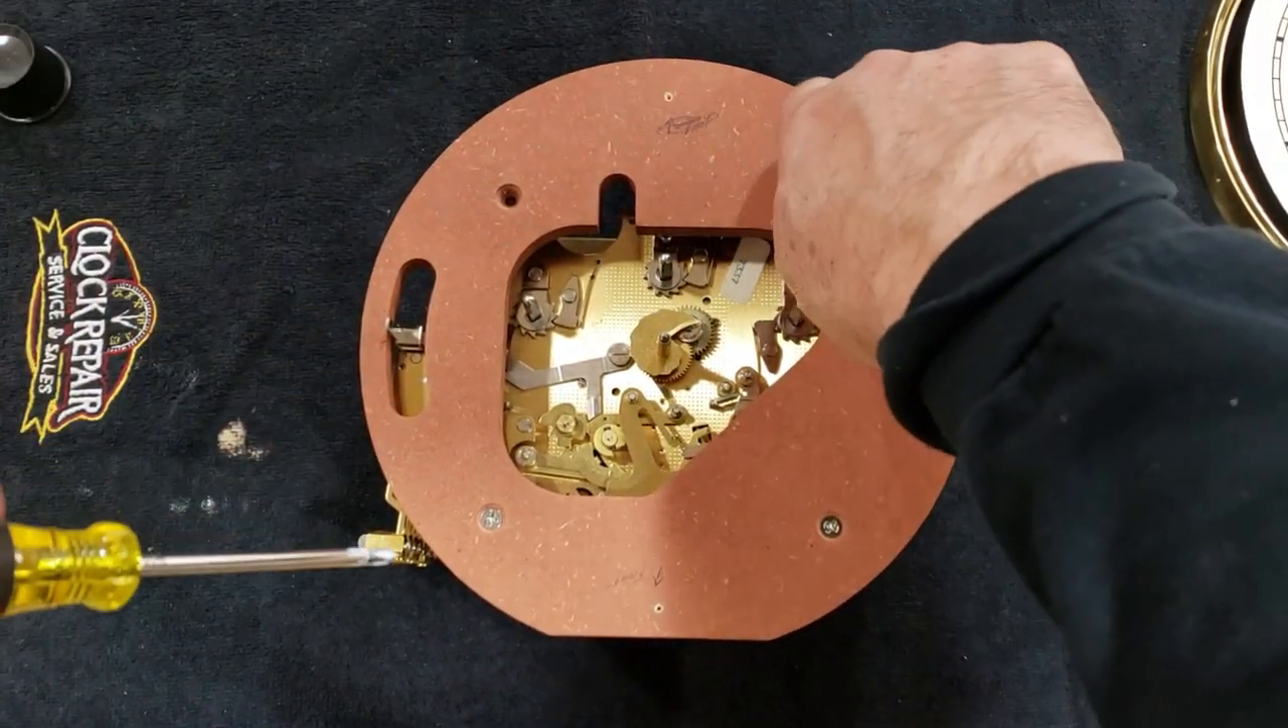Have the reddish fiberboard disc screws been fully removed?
No.